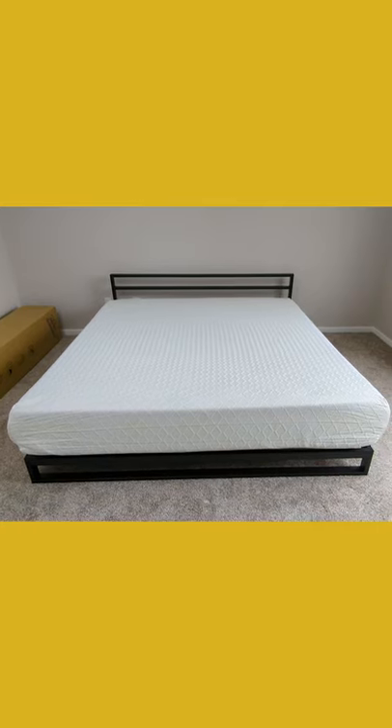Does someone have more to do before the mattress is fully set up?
No.